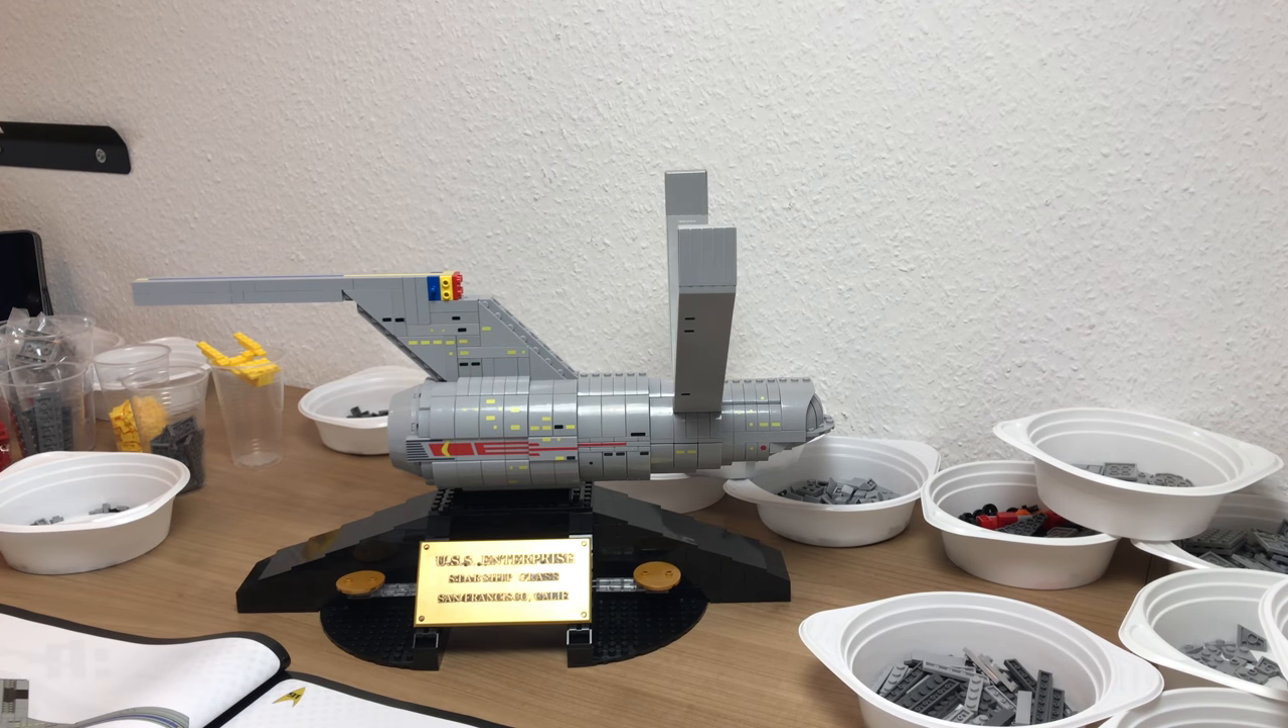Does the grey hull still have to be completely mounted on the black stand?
No.